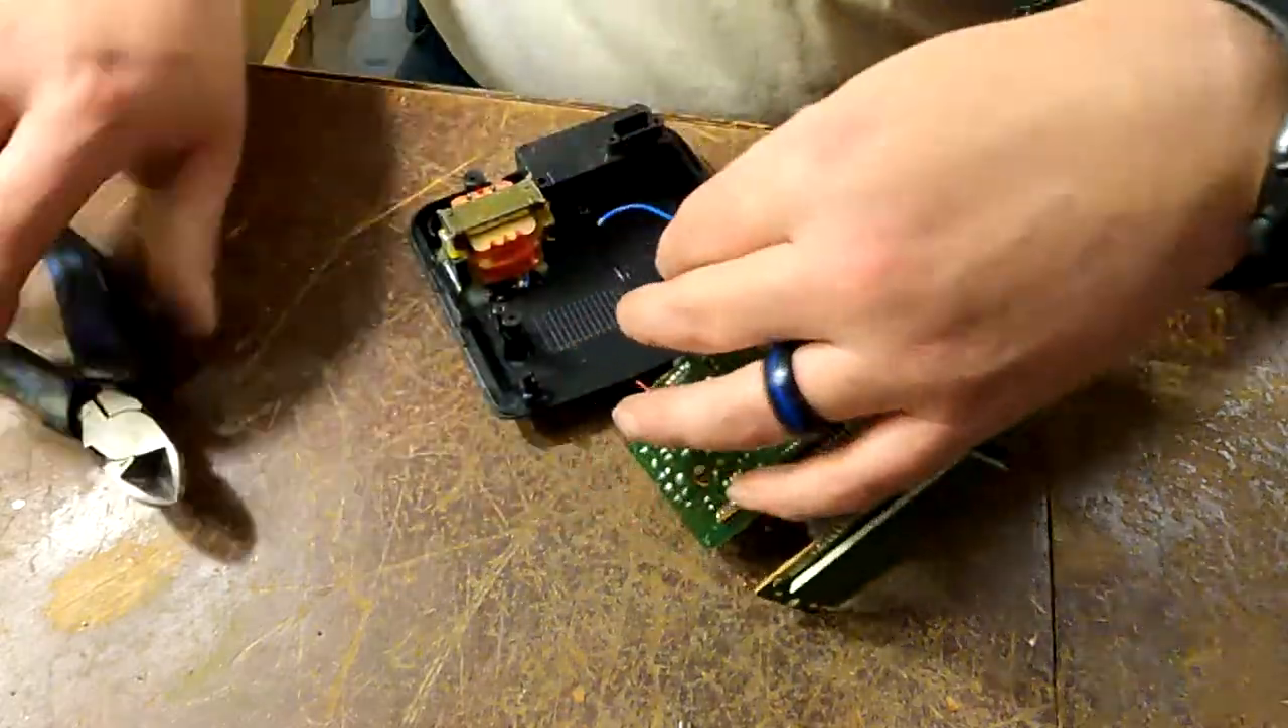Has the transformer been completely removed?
No.